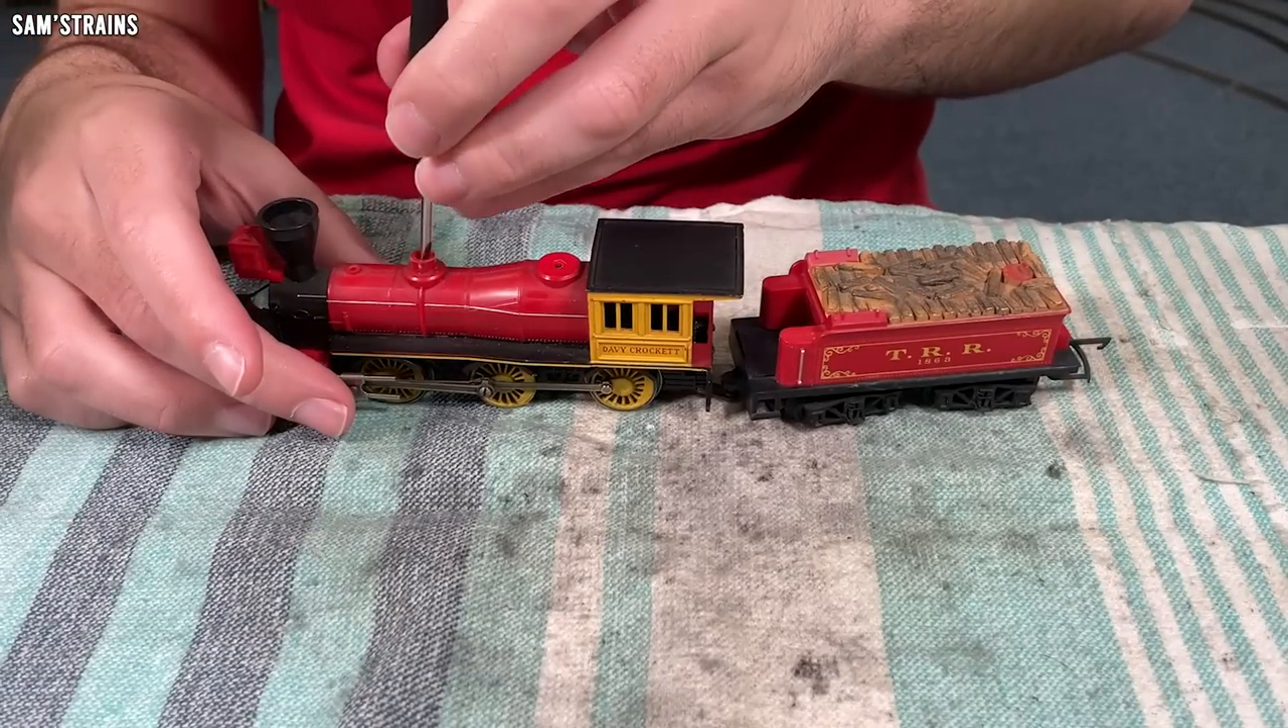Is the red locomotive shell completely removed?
No.